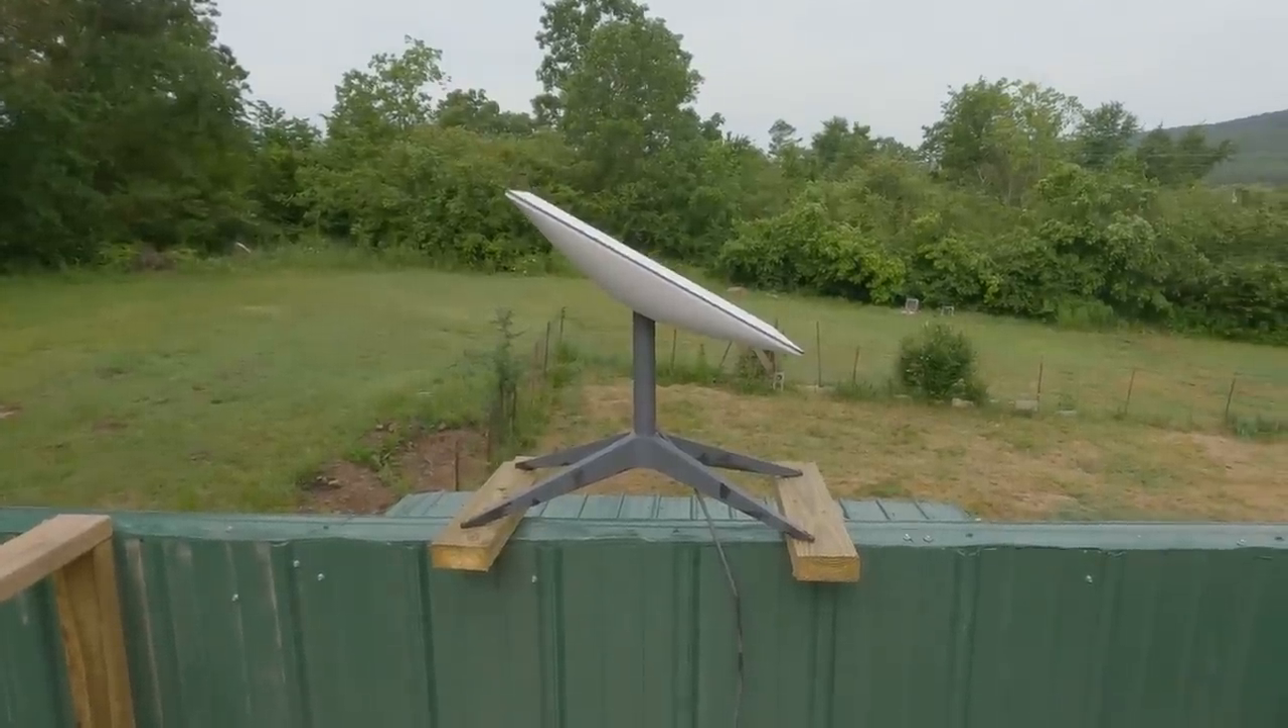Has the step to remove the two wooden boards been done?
No.